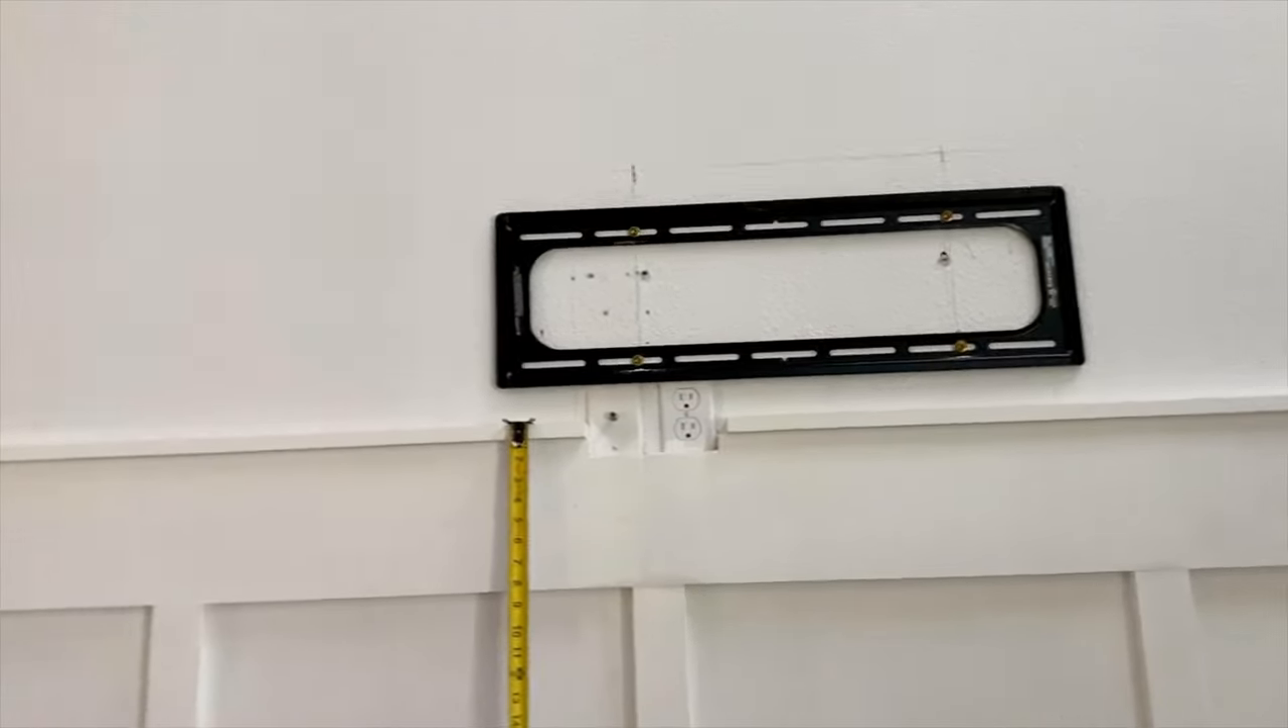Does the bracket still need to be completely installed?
No.